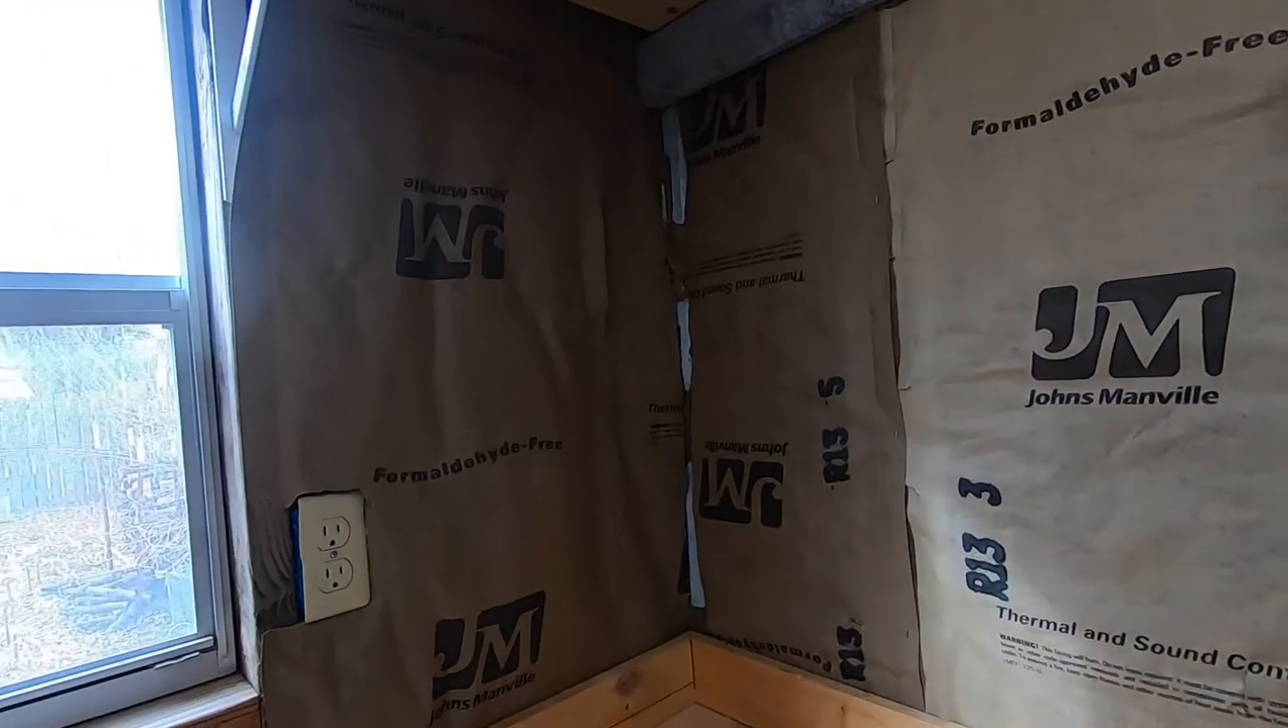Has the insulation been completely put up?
Yes.